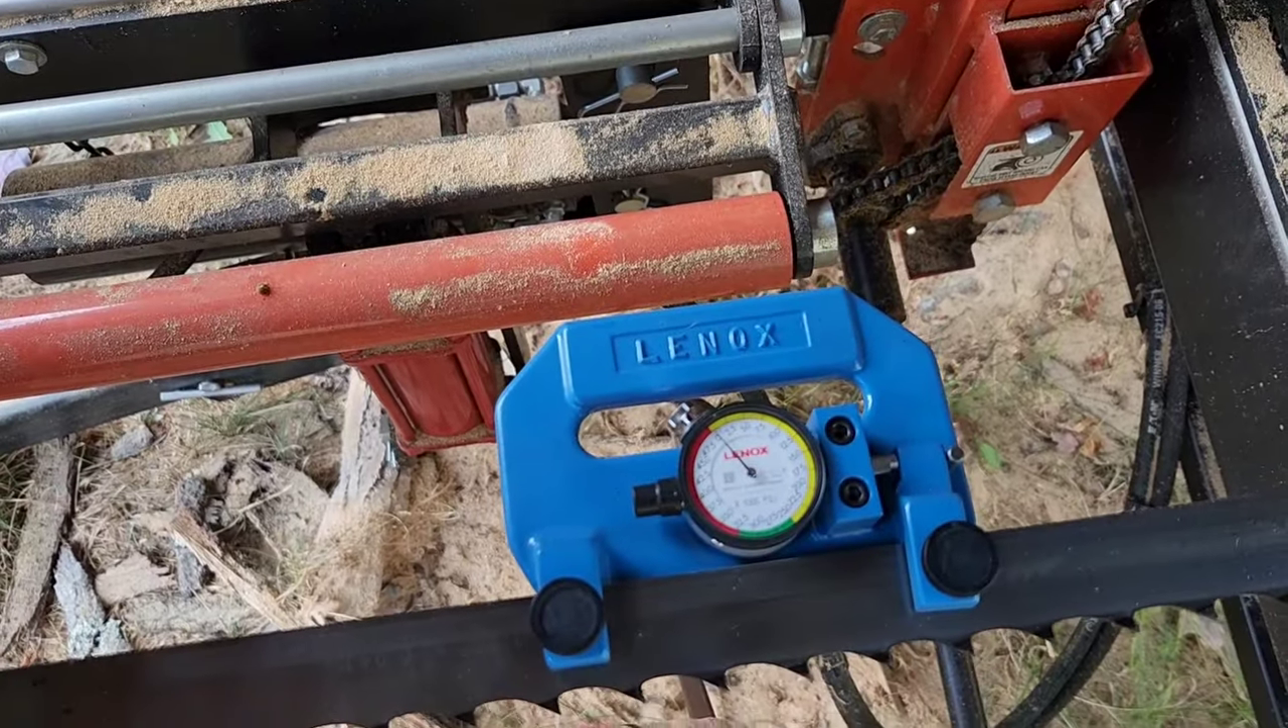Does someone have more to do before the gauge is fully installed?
No.